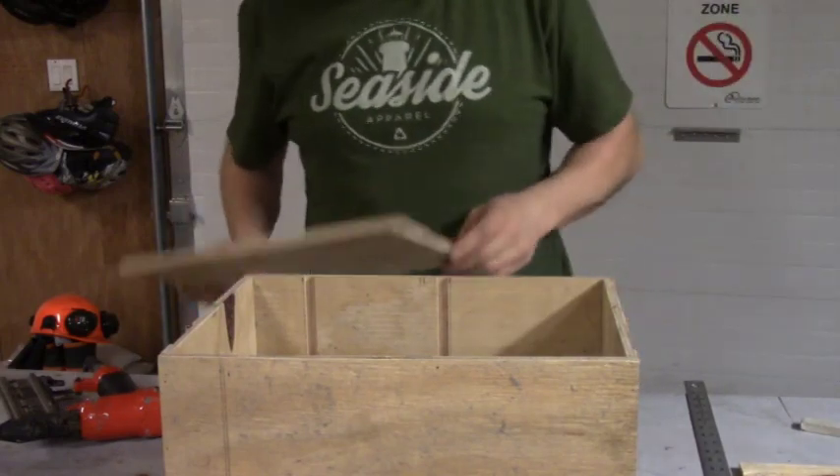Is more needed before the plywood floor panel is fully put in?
Yes.